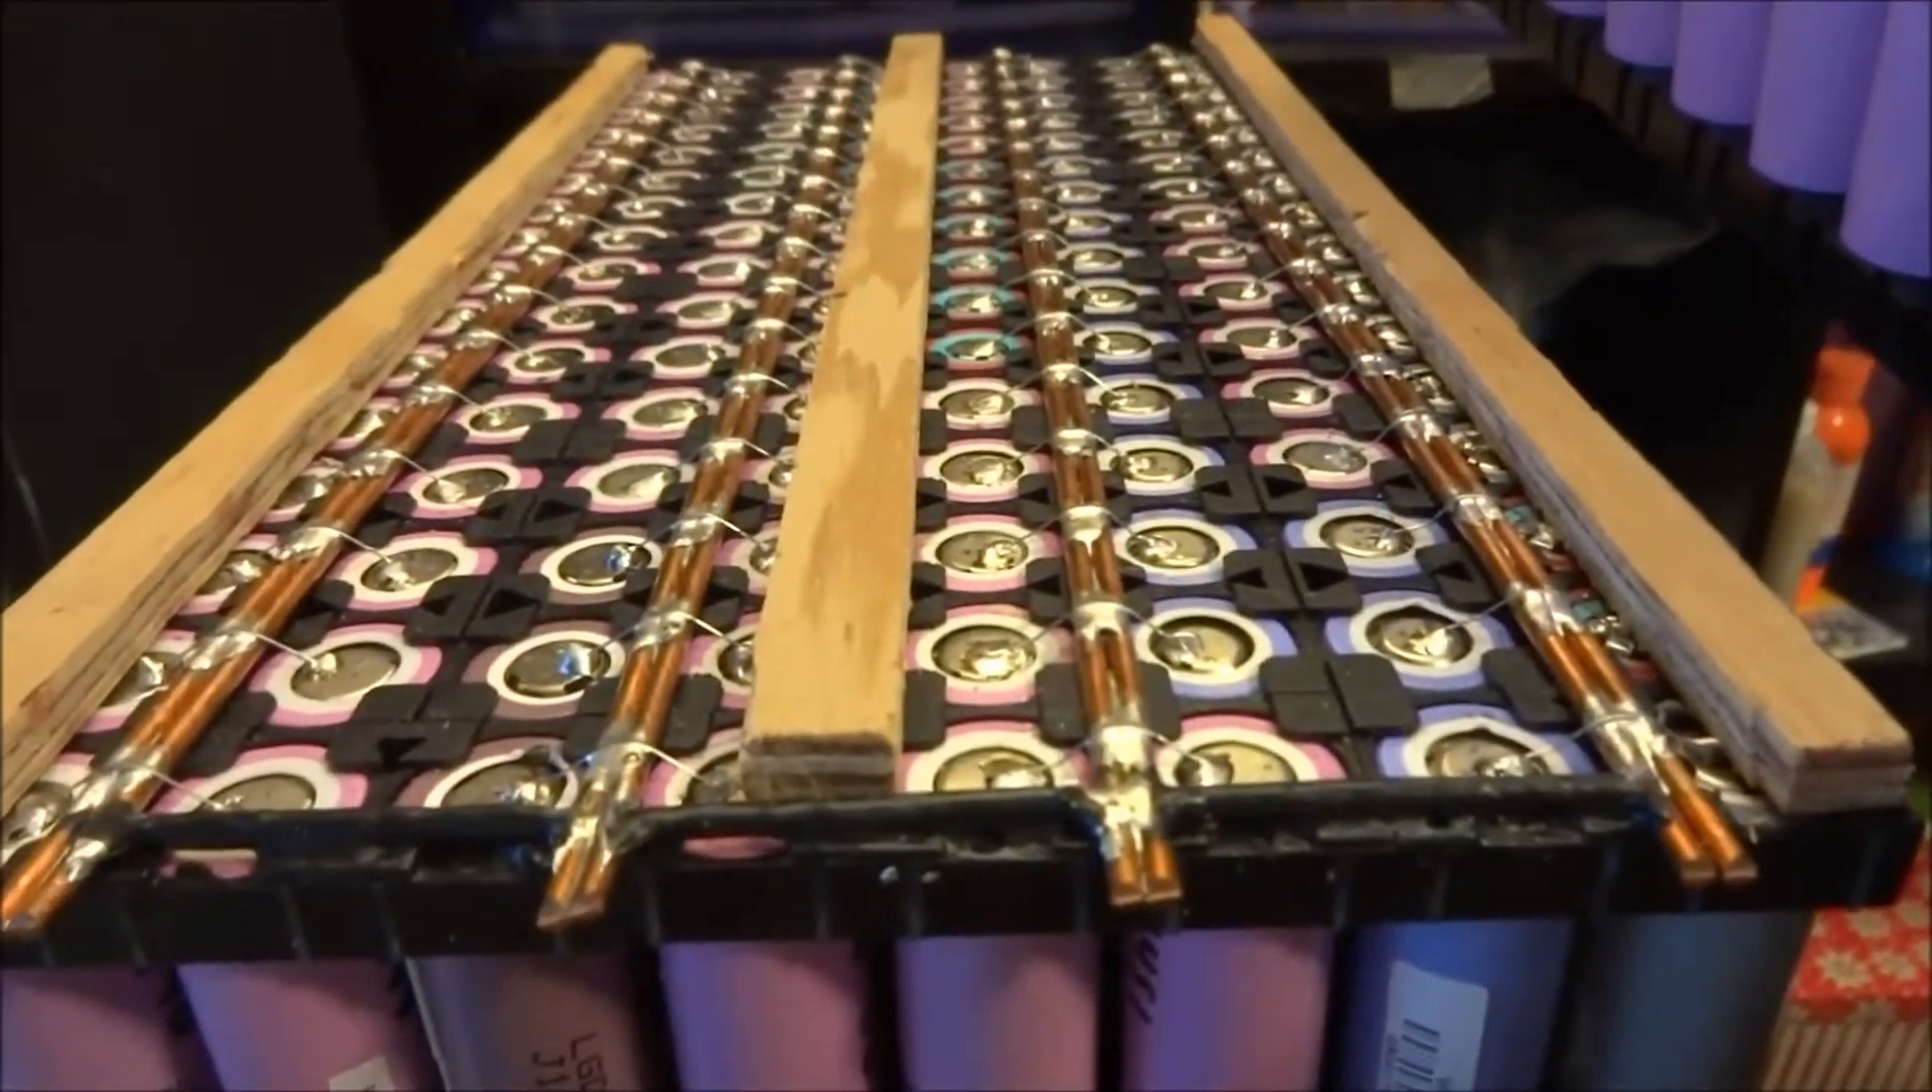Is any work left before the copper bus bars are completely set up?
No.